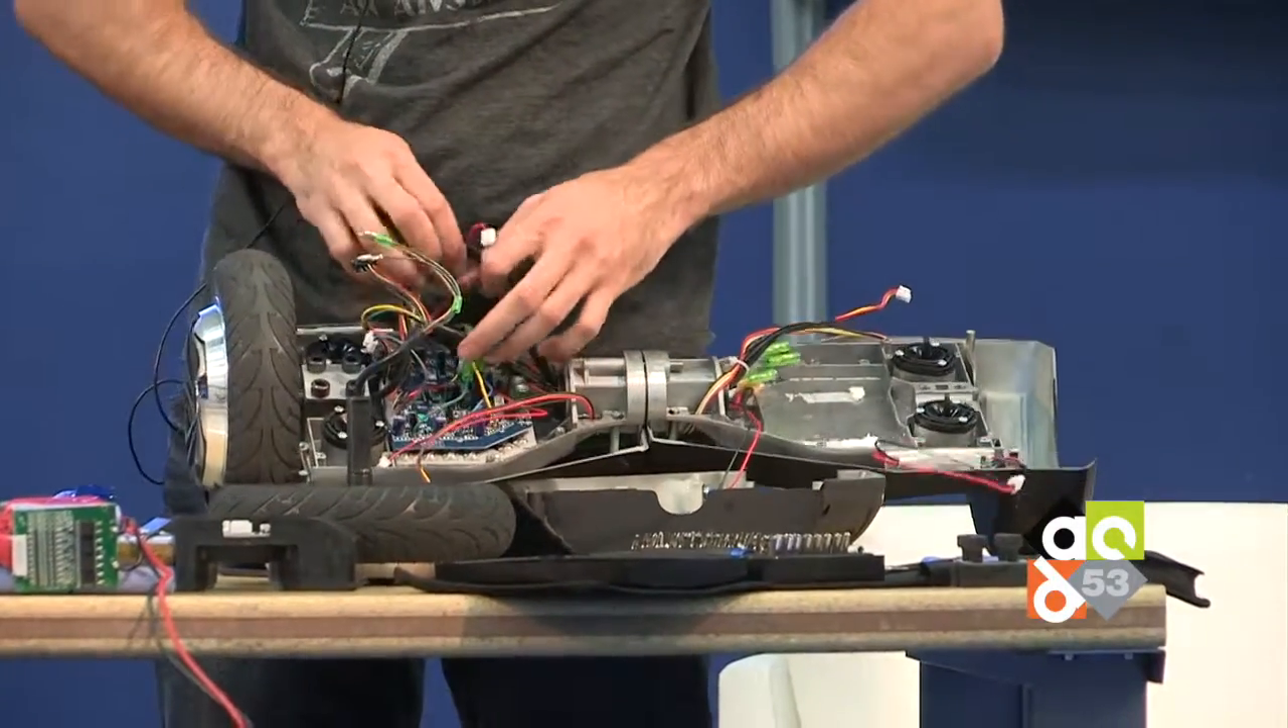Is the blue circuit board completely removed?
No.